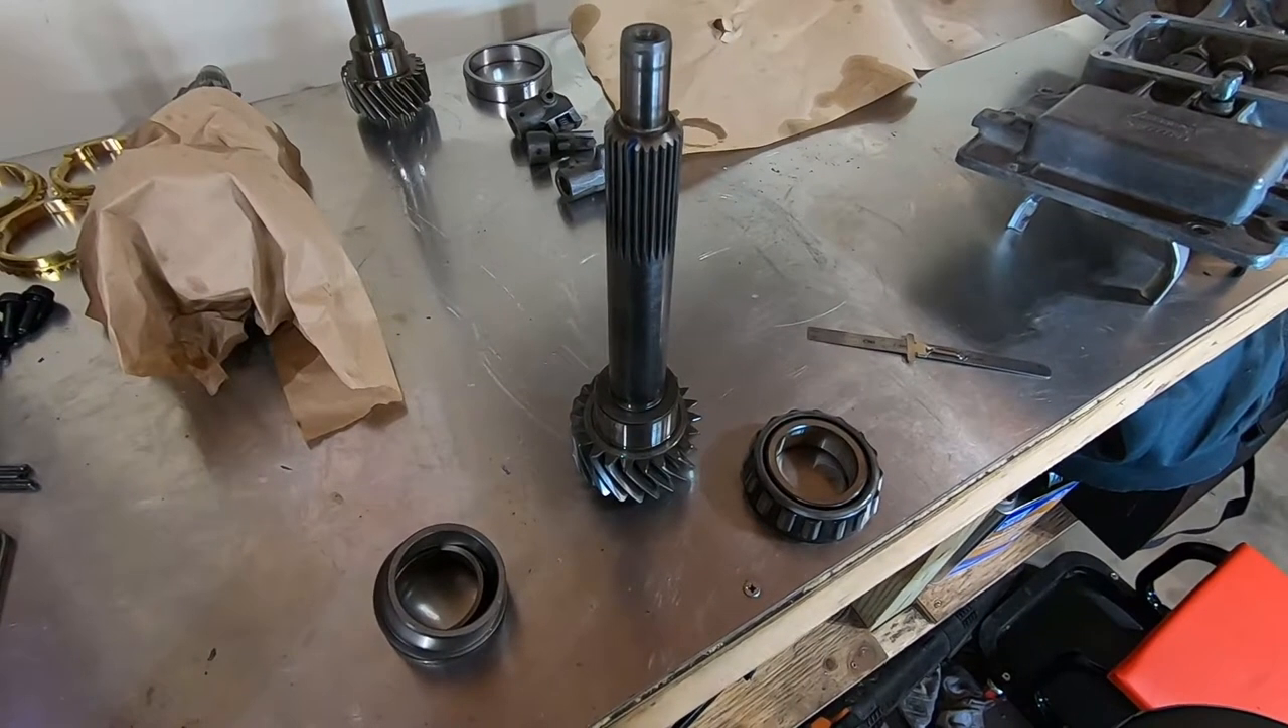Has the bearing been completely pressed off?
Yes.